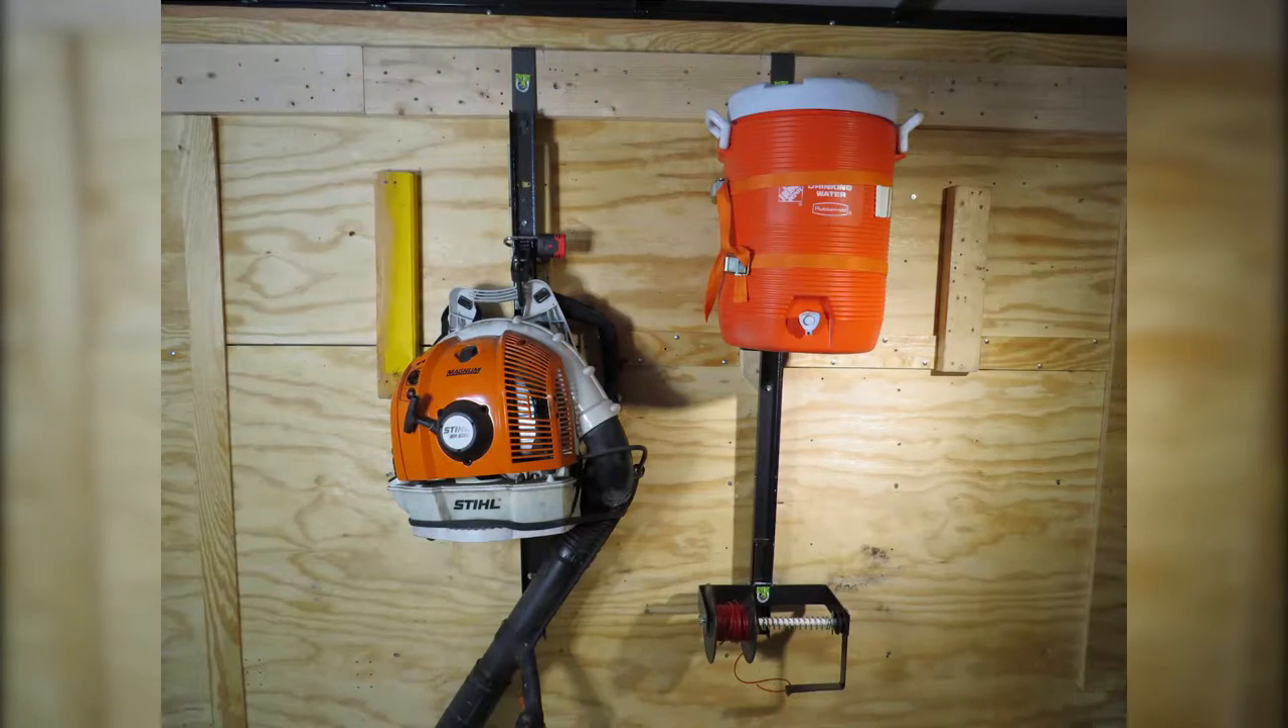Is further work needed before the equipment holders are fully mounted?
No.